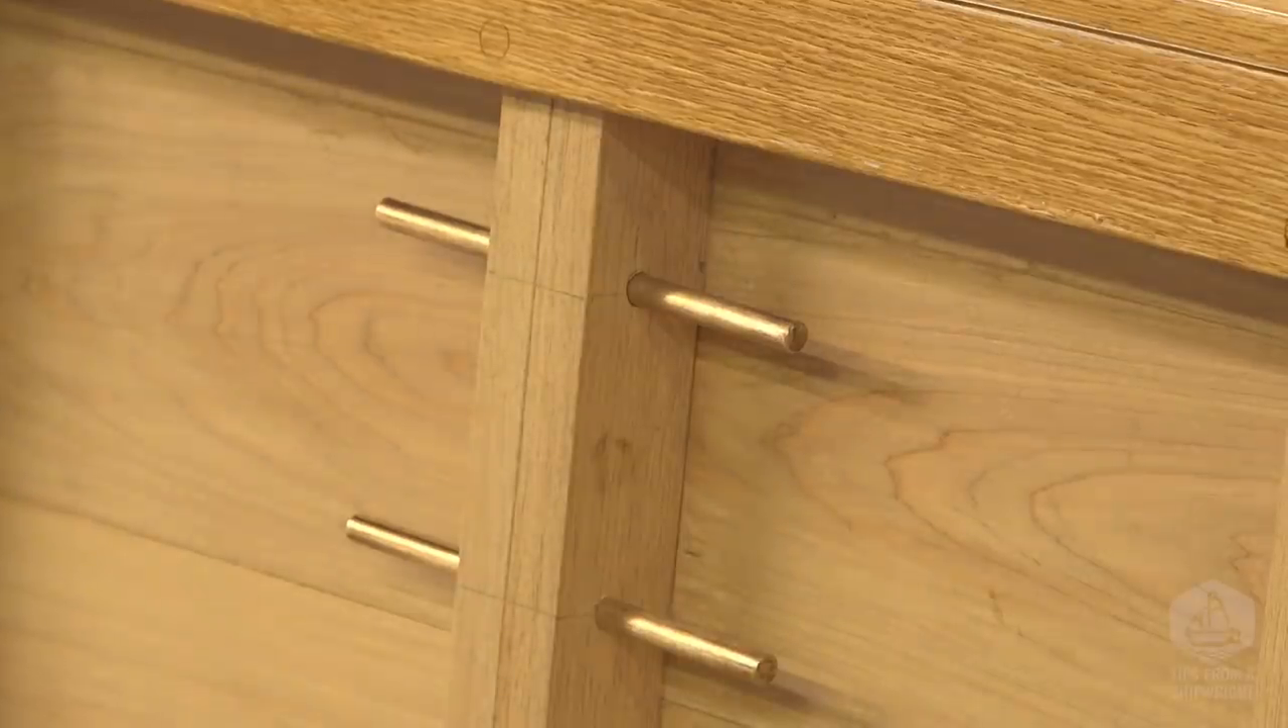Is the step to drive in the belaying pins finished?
Yes.